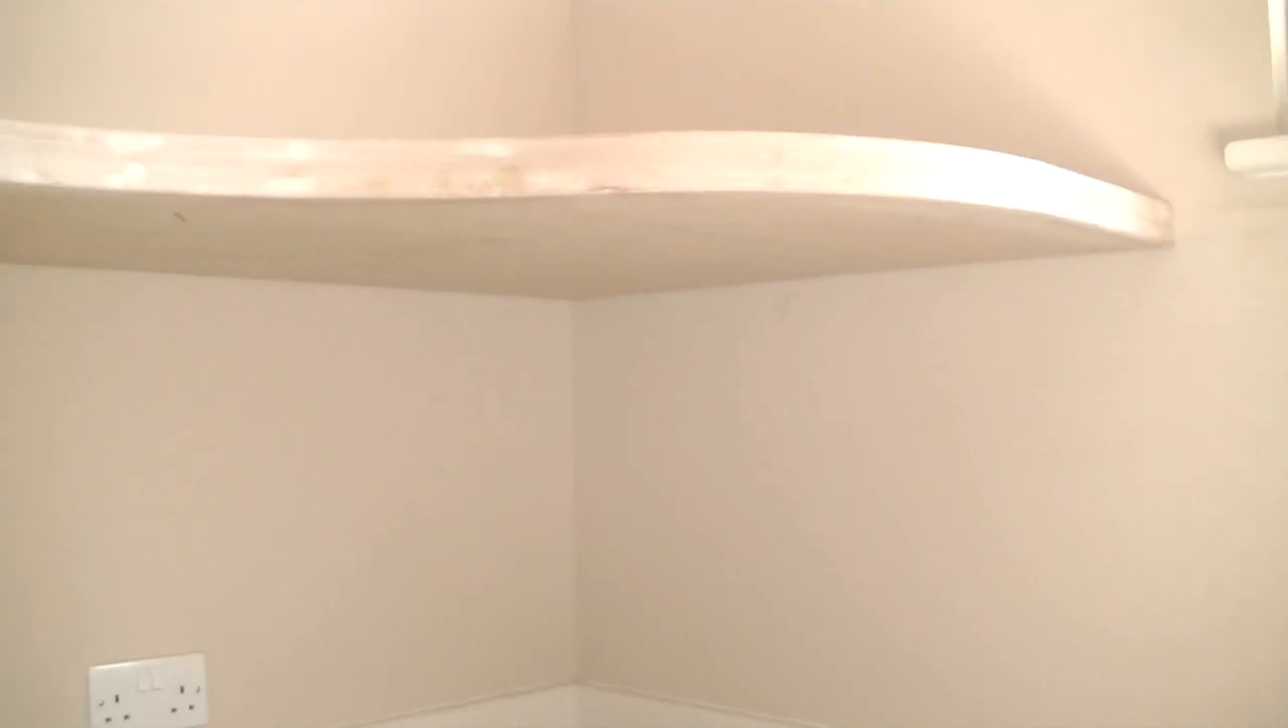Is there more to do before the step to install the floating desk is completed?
No.